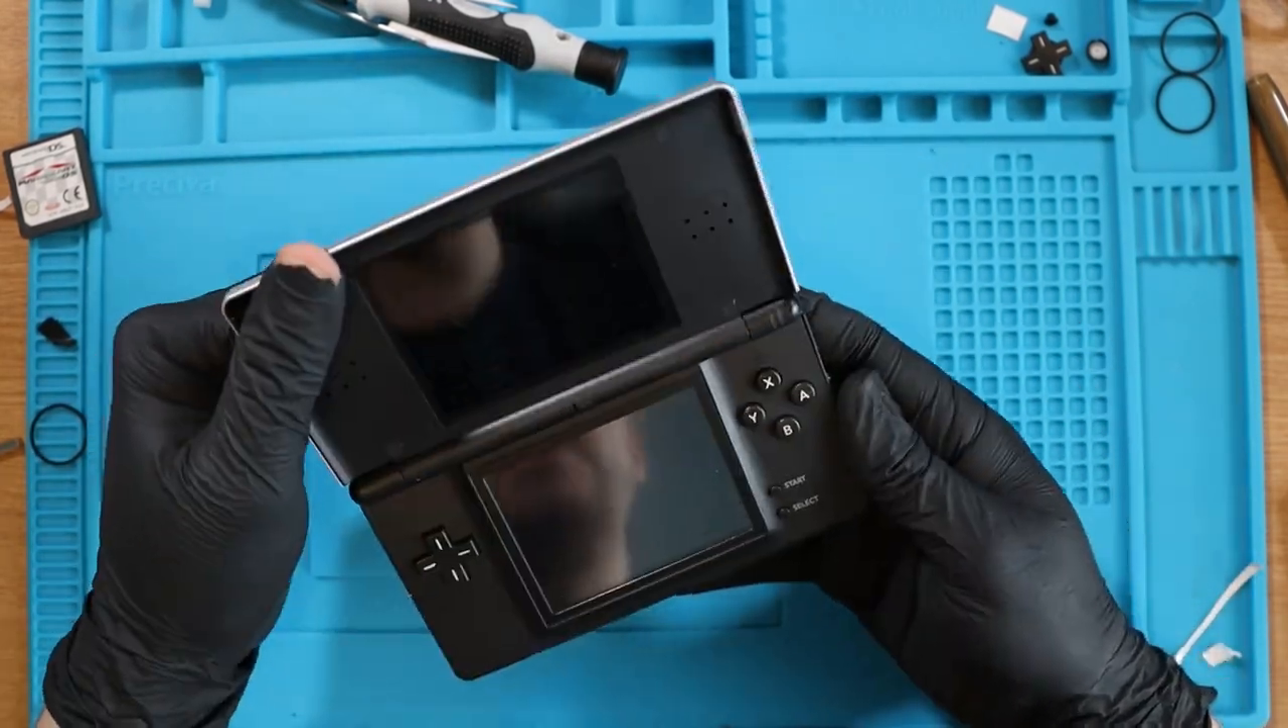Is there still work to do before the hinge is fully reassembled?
No.